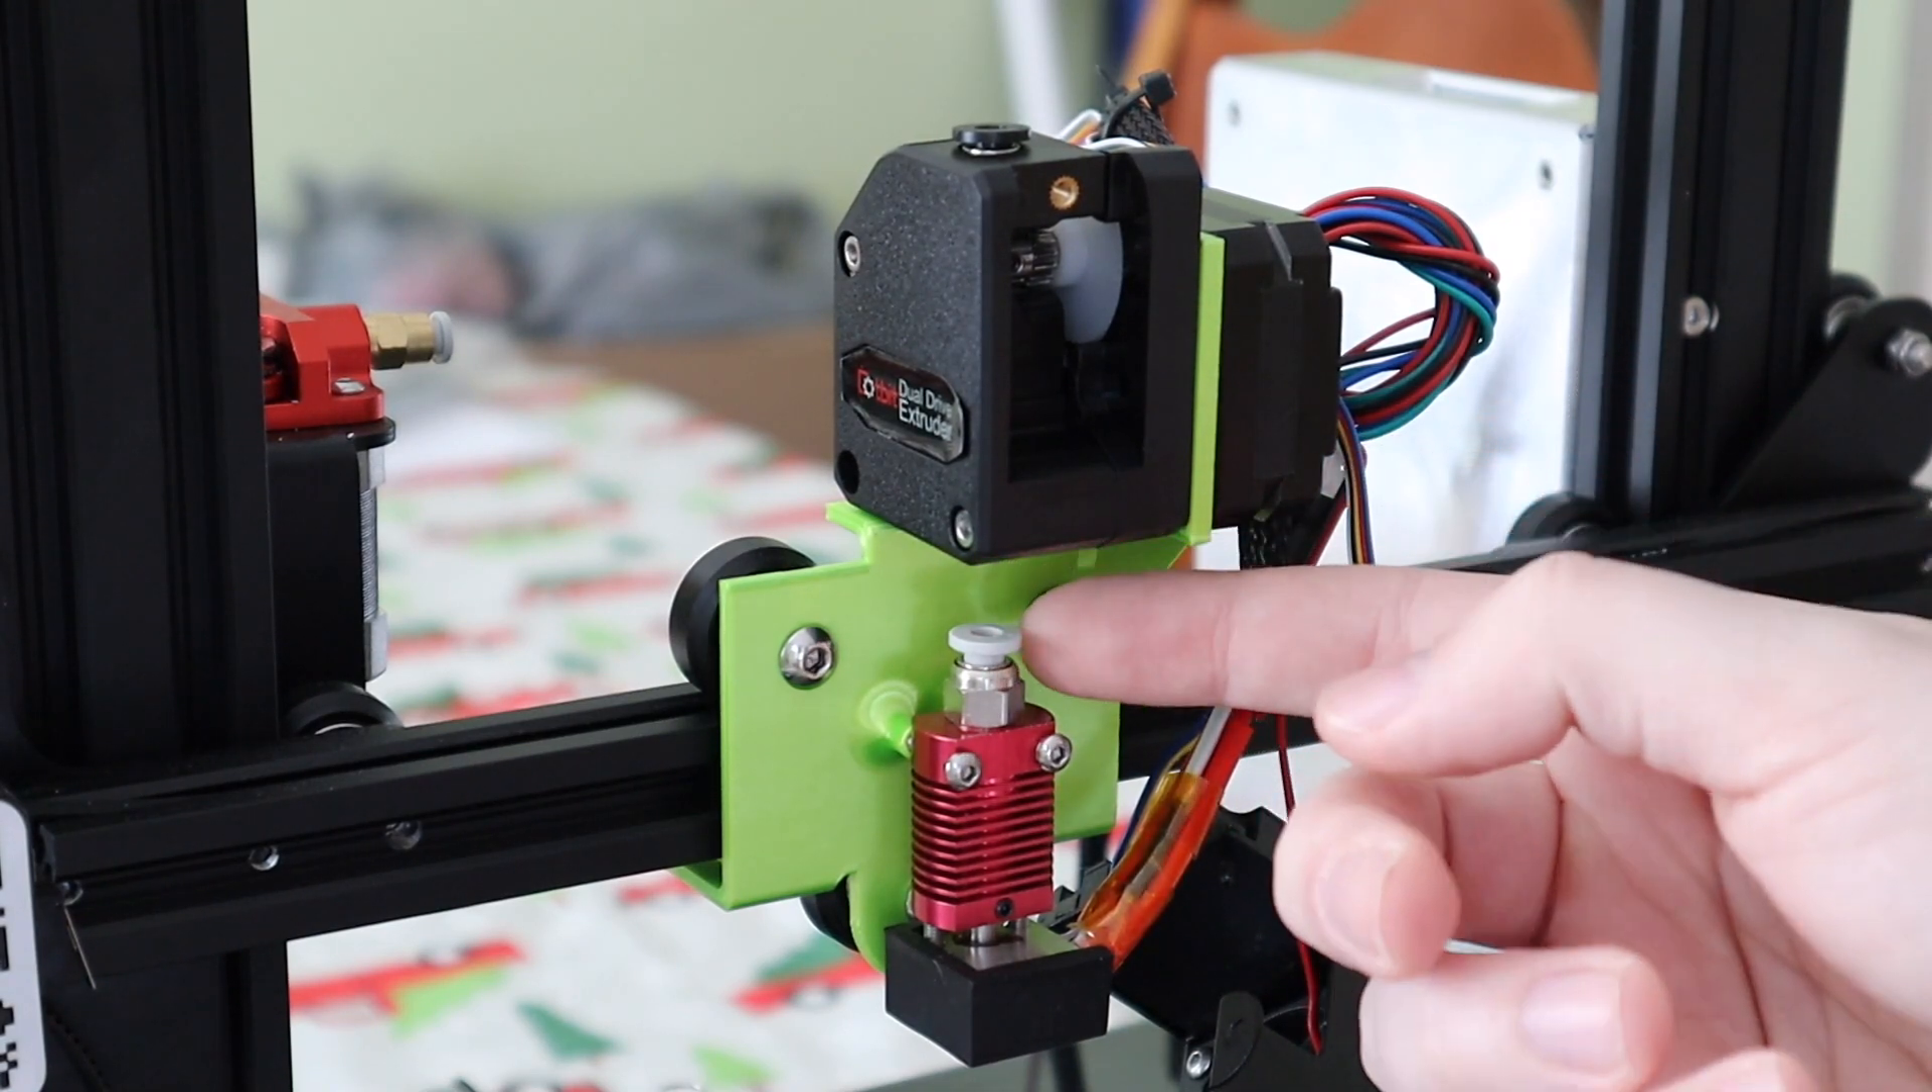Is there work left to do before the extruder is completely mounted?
No.